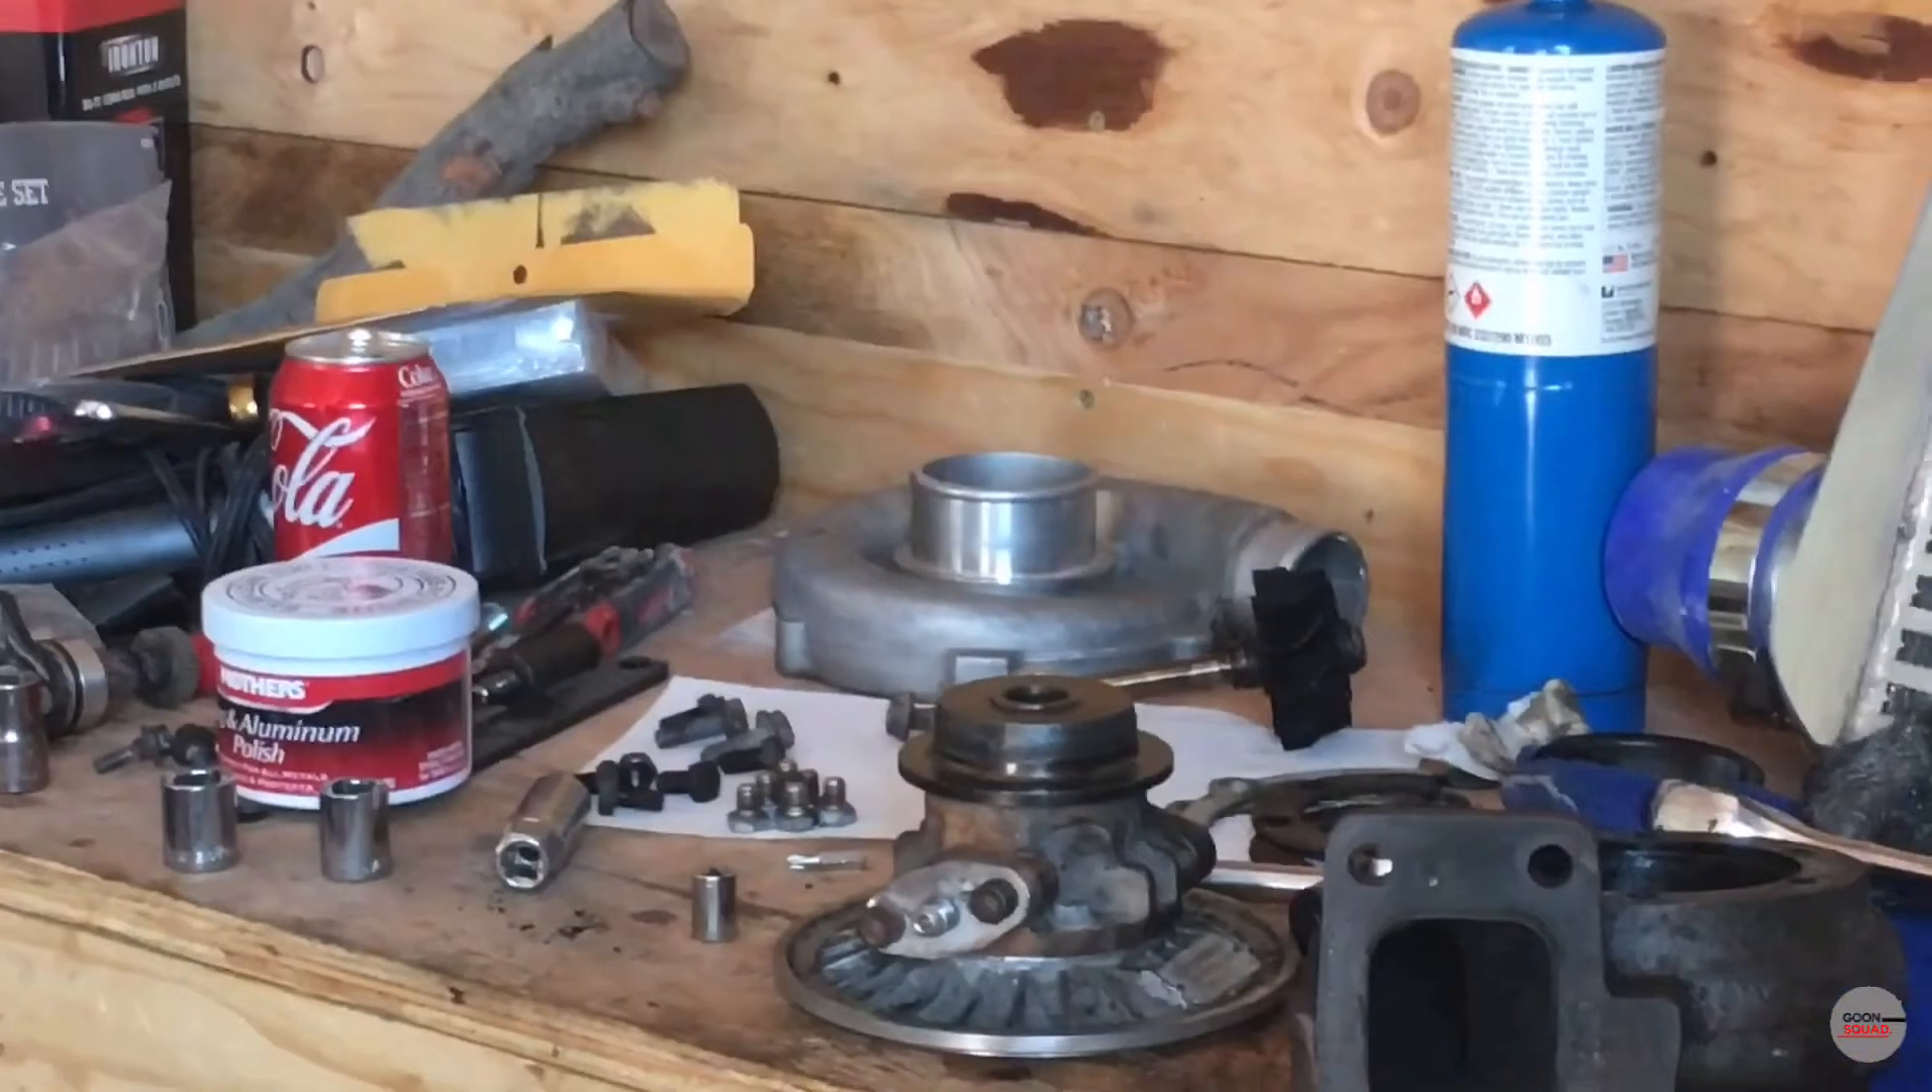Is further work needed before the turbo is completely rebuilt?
Yes.